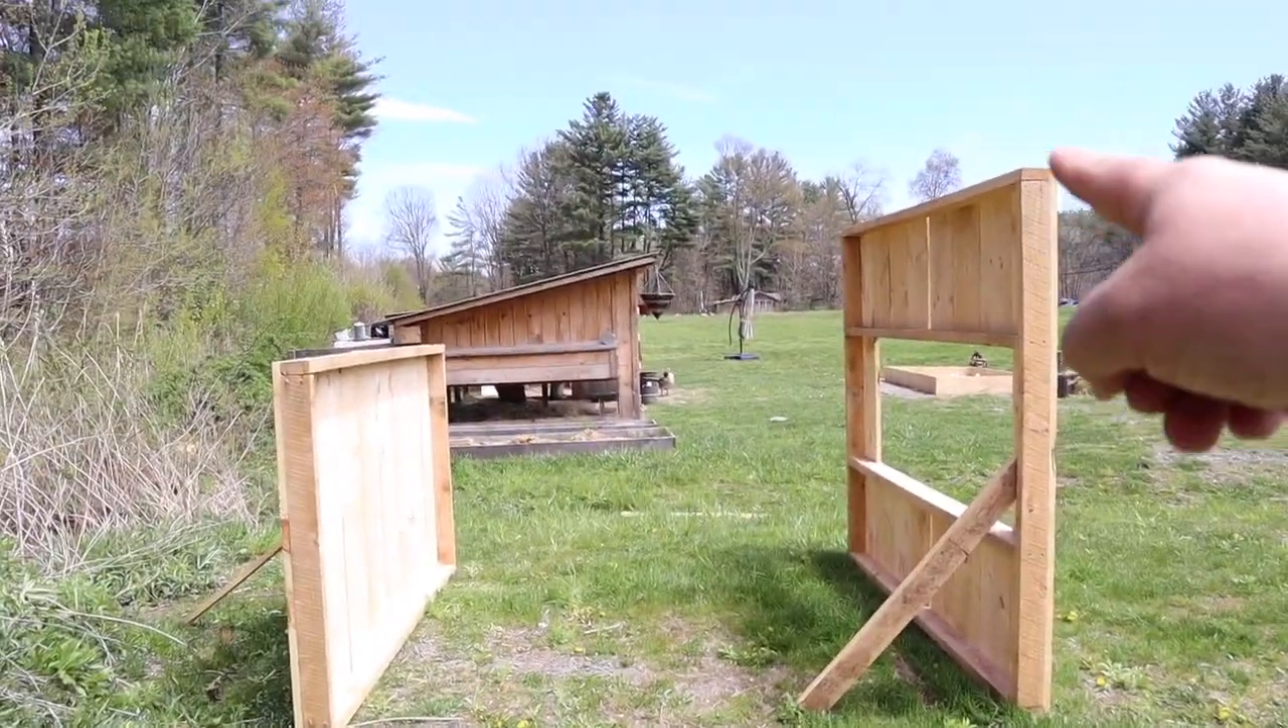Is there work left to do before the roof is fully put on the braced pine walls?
Yes.